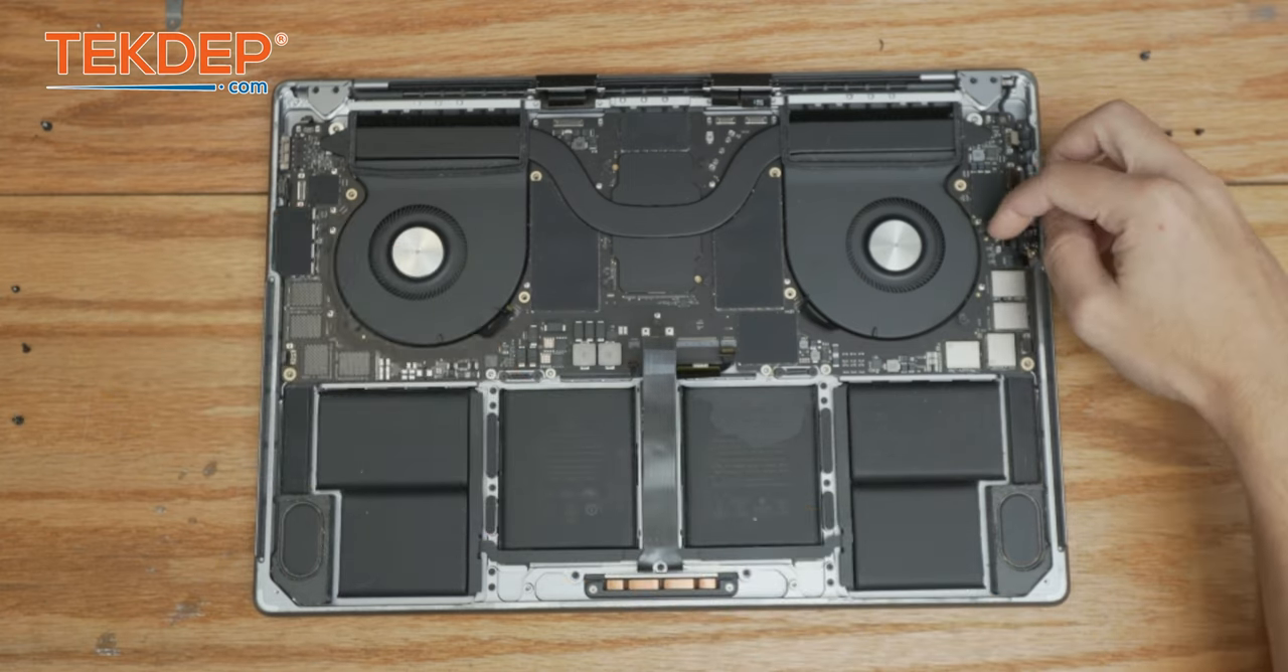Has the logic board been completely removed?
No.